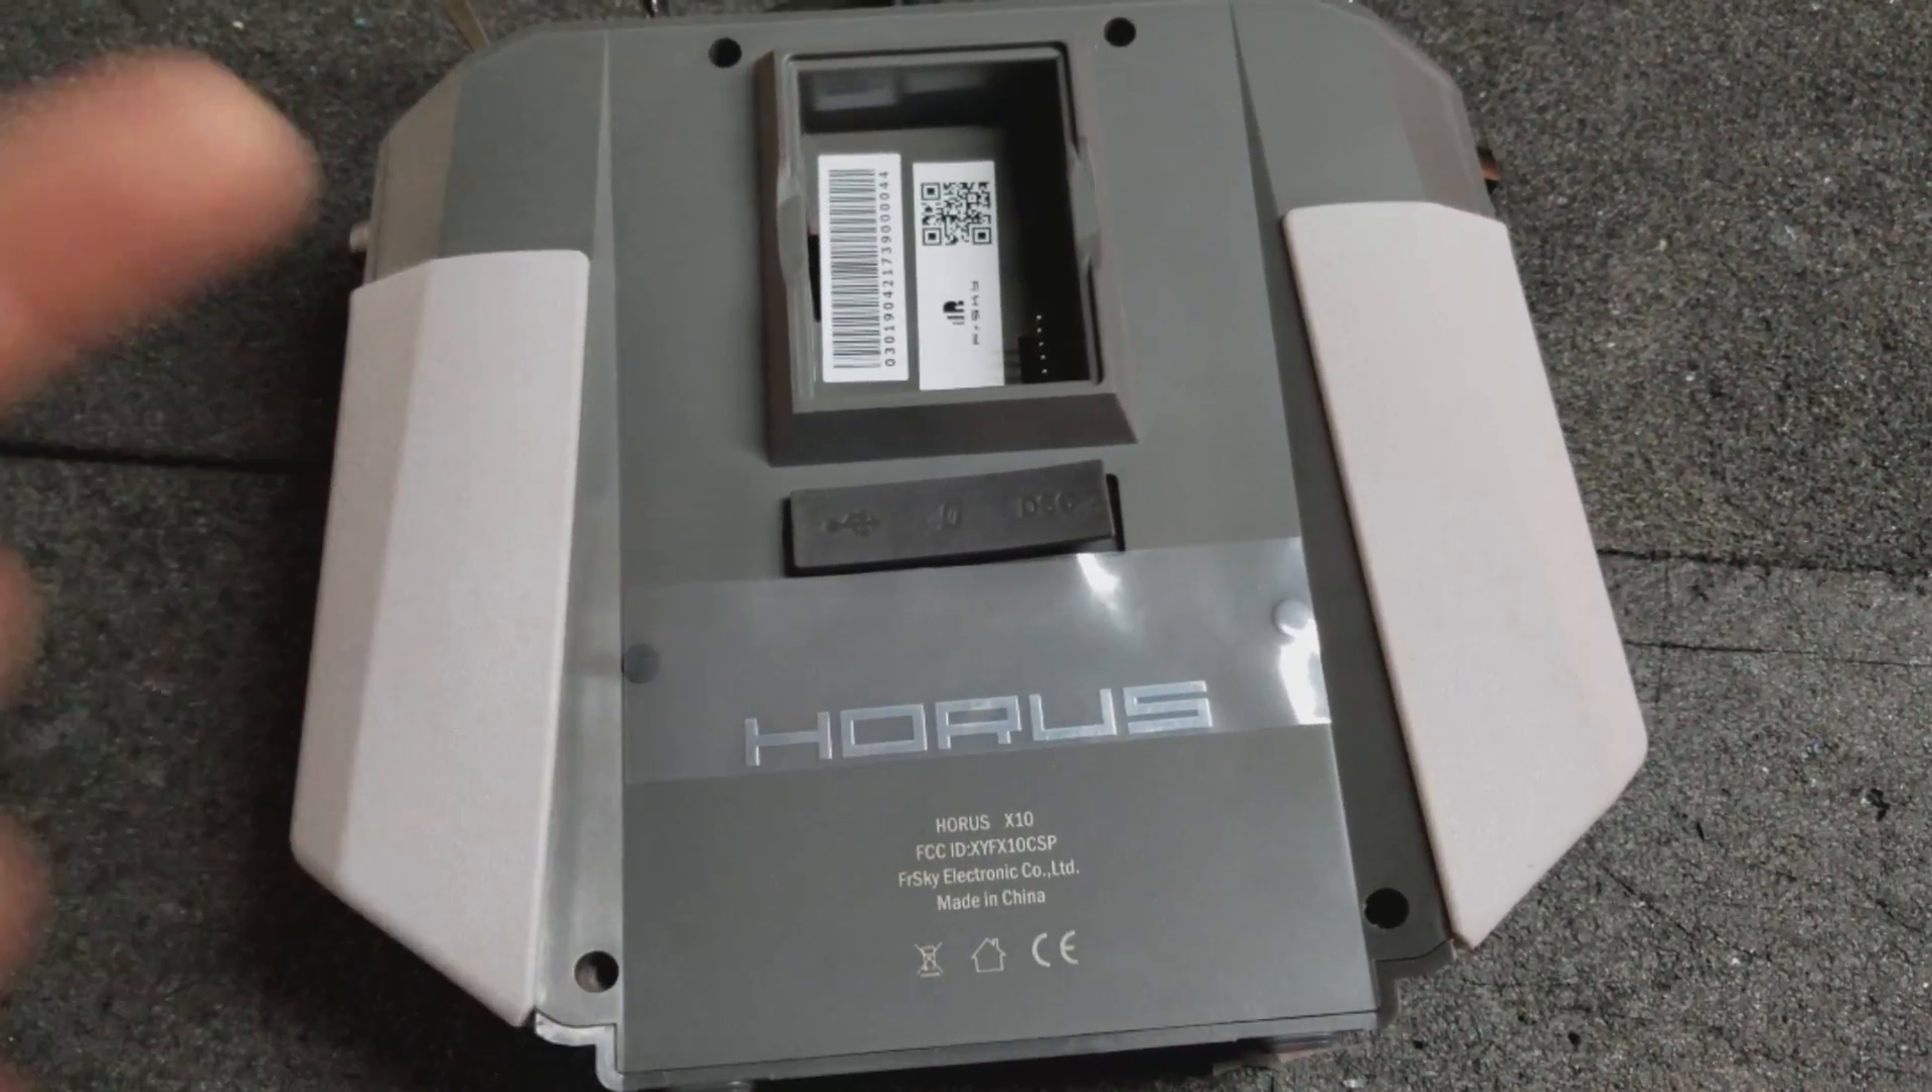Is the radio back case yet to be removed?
Yes.